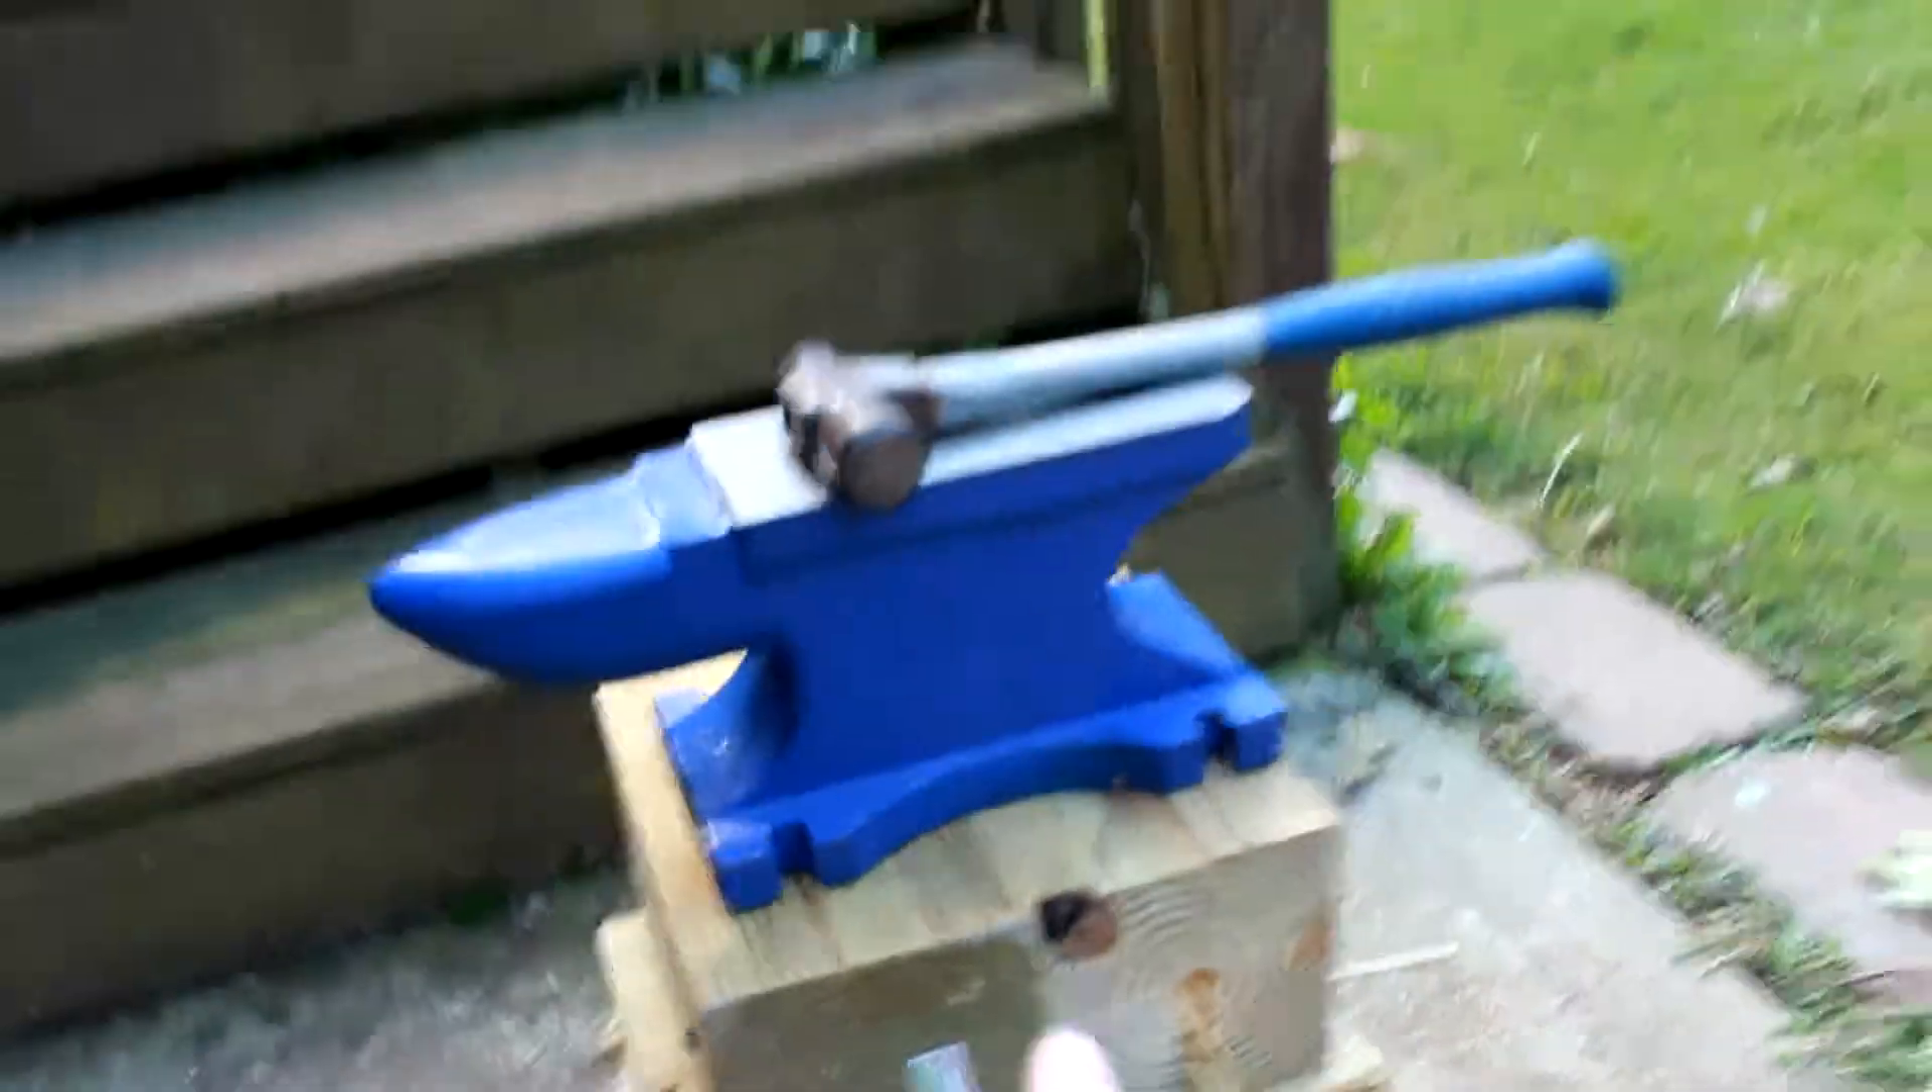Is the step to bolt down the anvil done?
No.